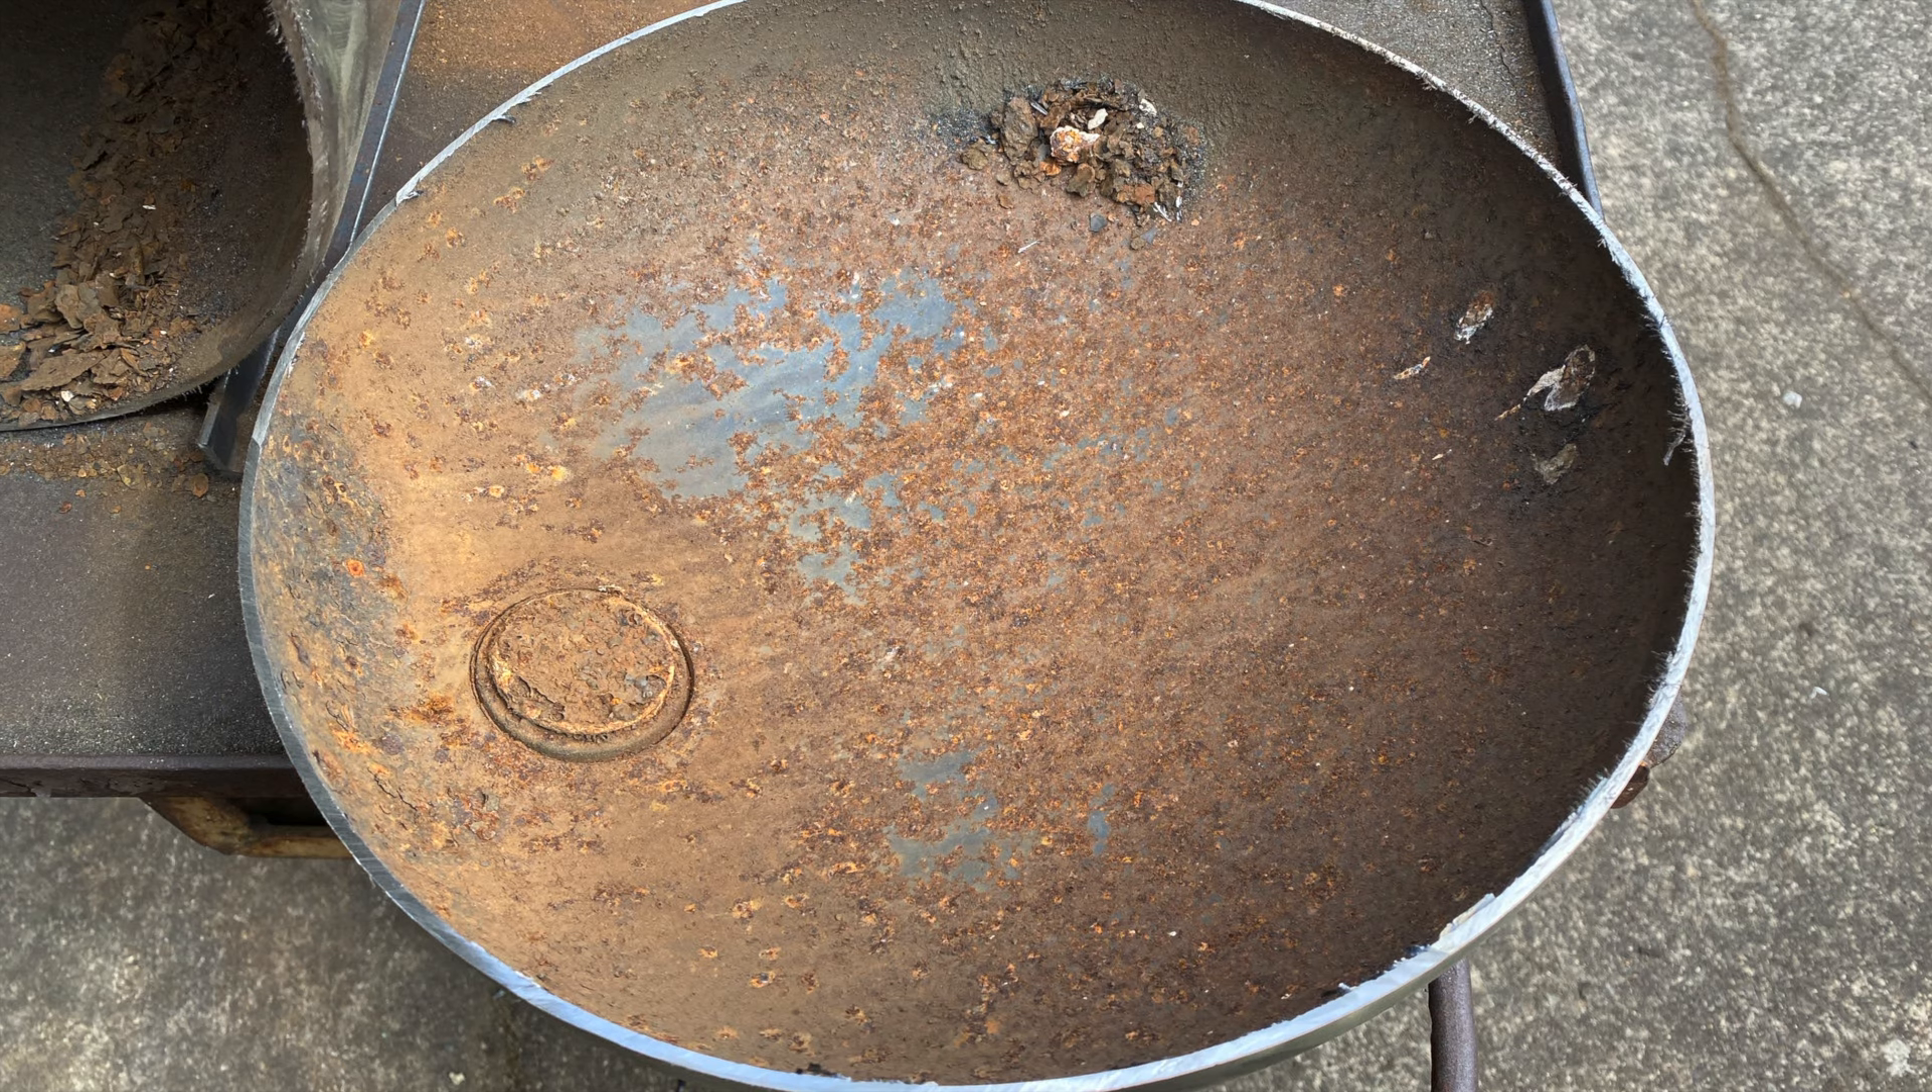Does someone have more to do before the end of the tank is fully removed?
No.